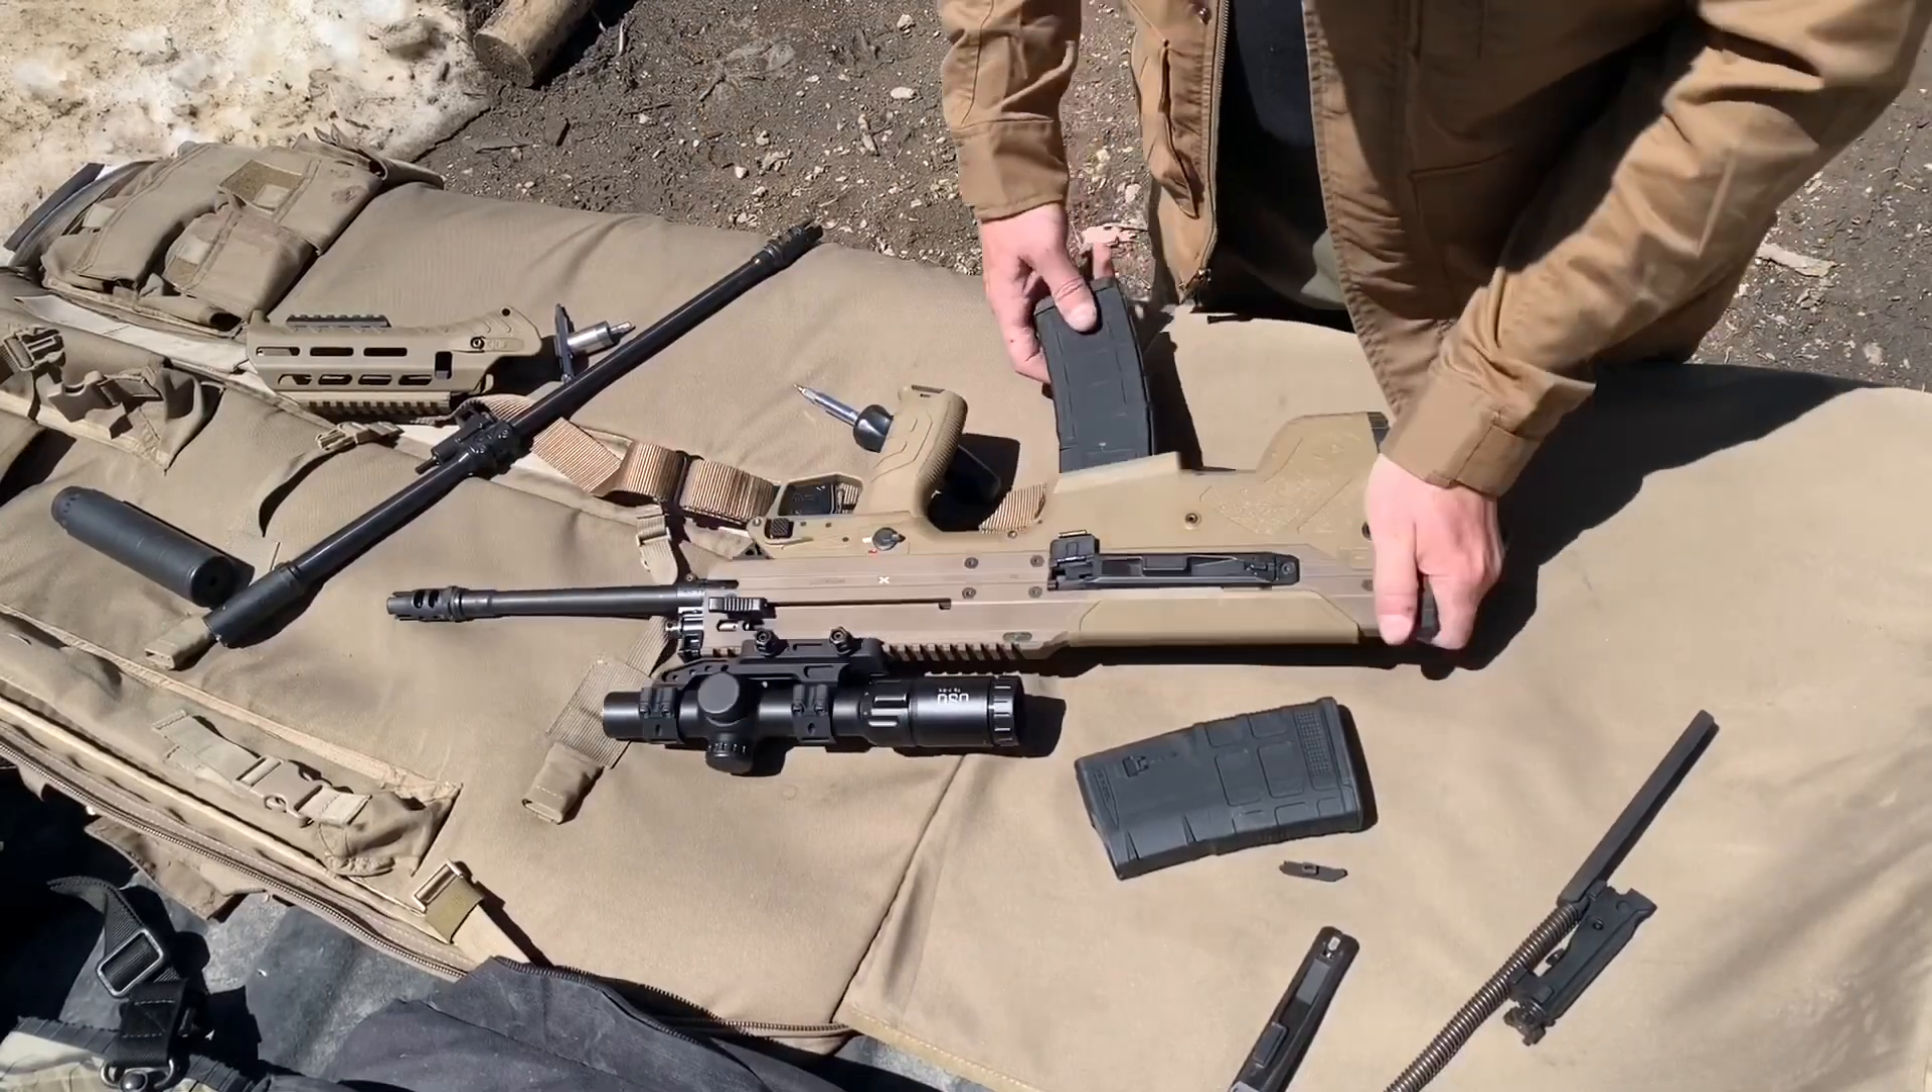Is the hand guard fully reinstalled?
No.